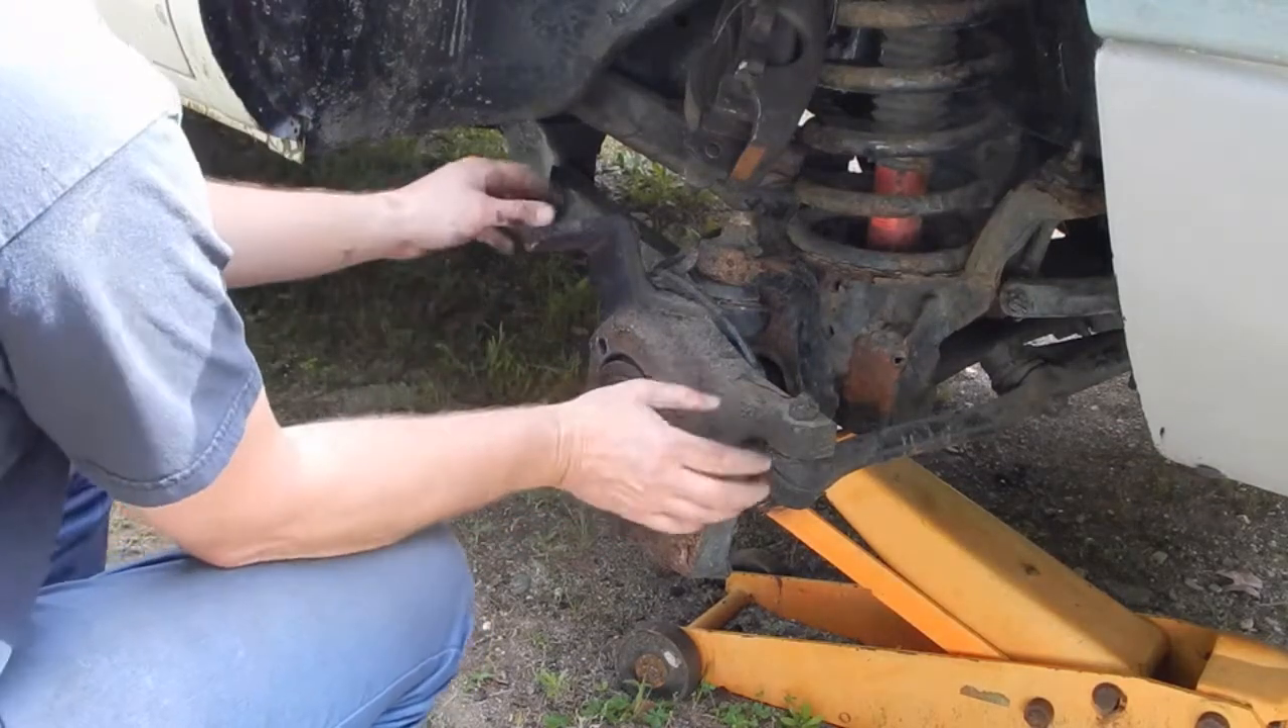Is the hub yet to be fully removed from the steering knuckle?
No.